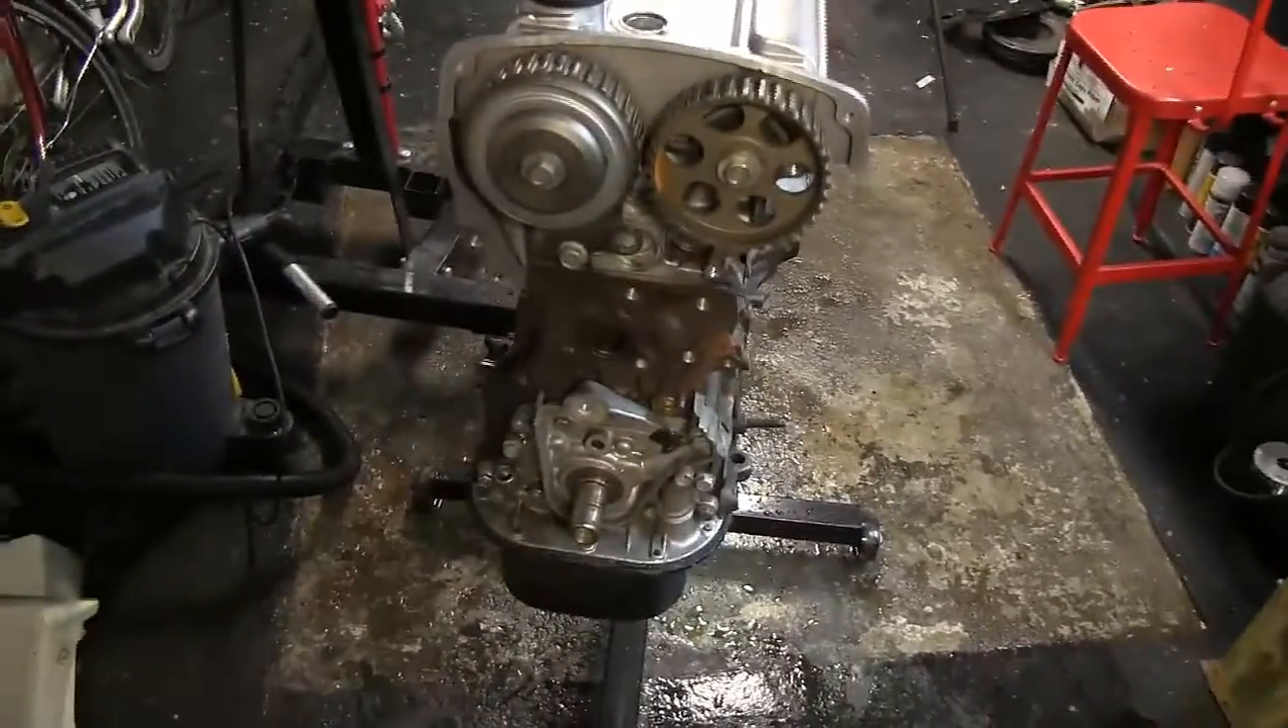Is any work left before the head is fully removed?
Yes.